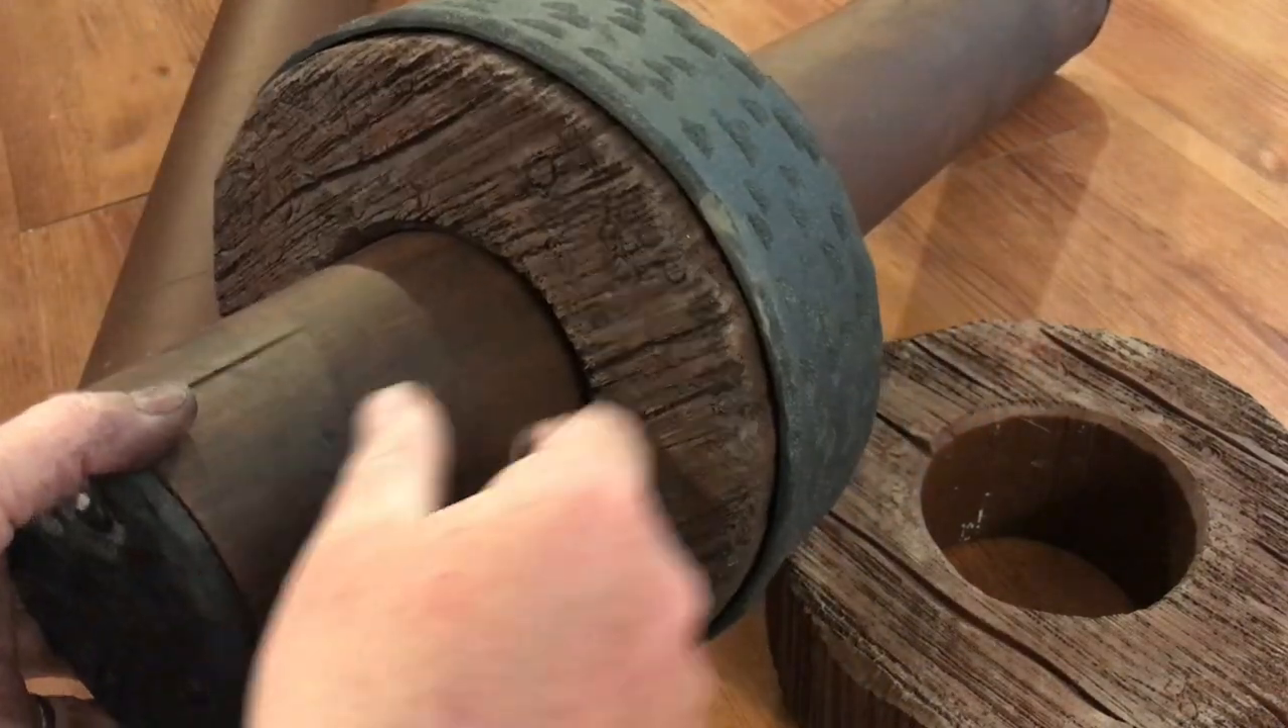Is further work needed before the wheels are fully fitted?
Yes.